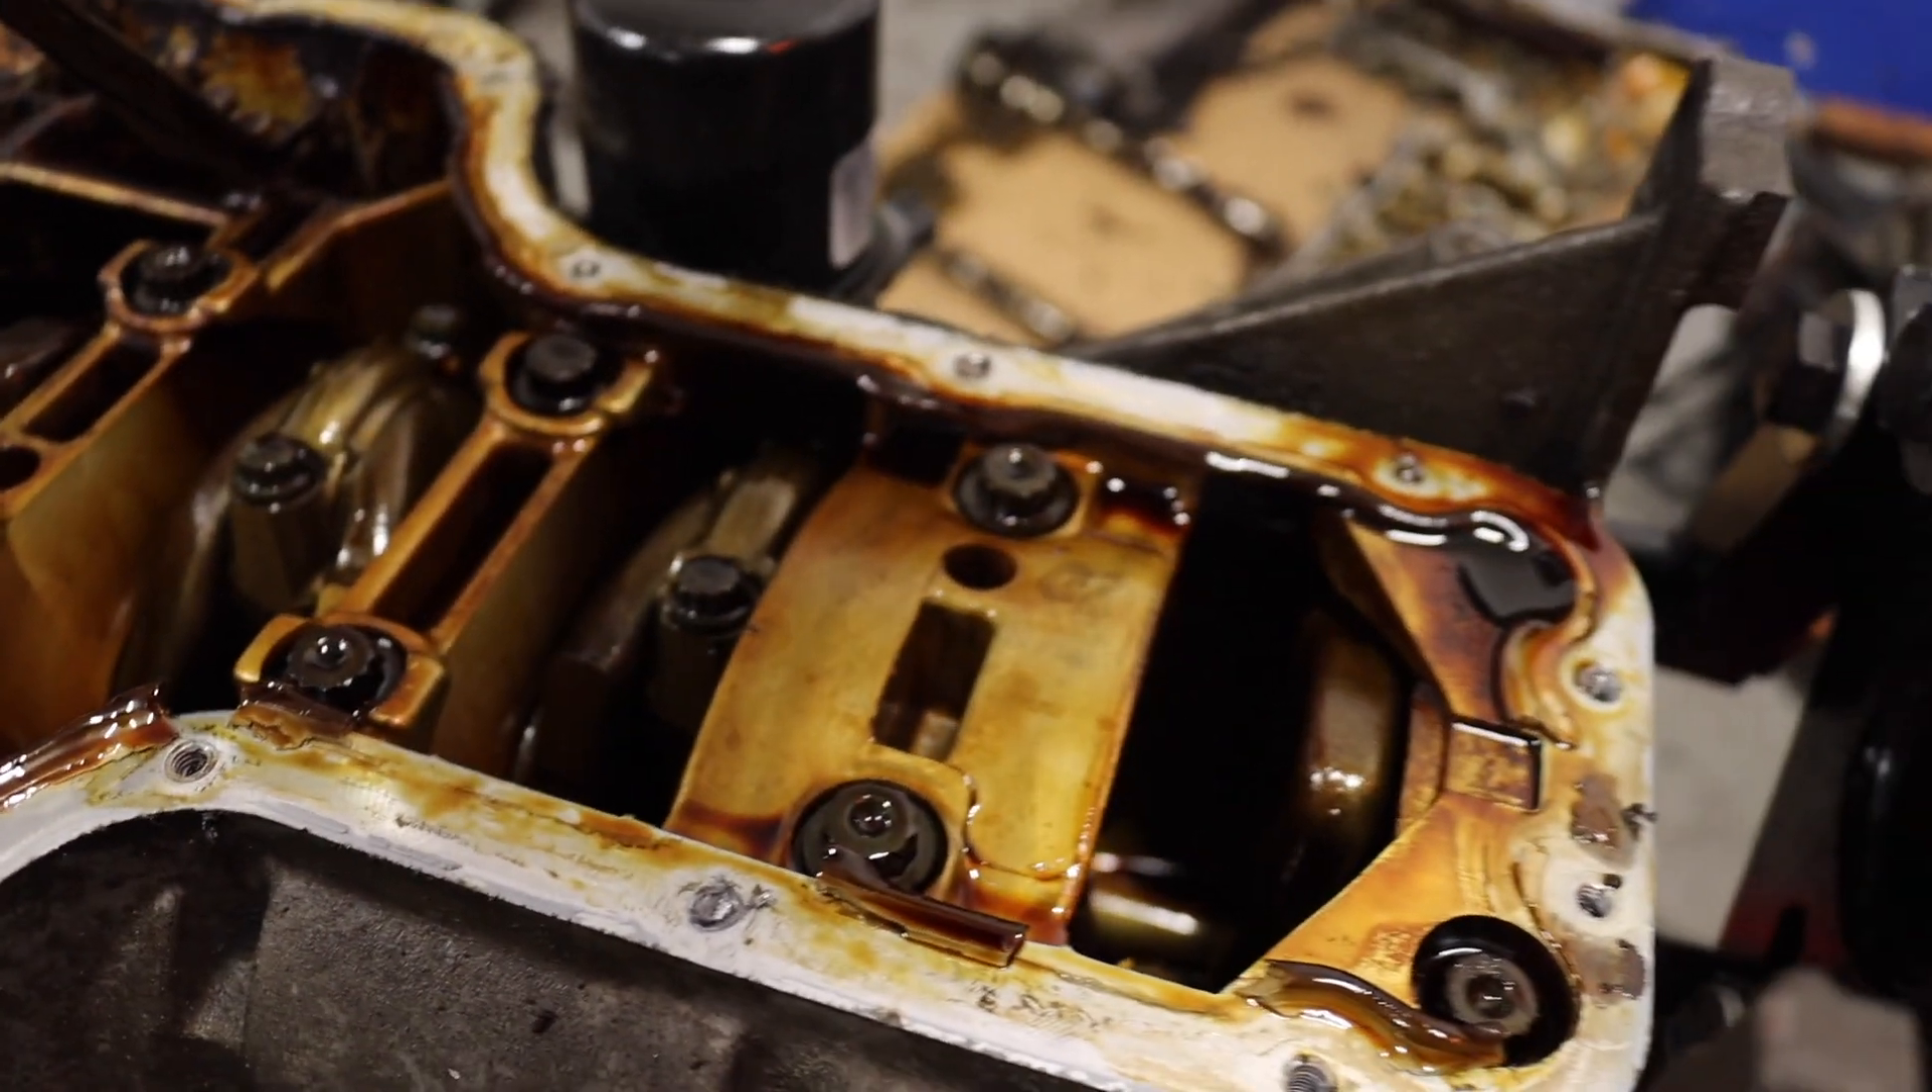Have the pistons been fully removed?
No.